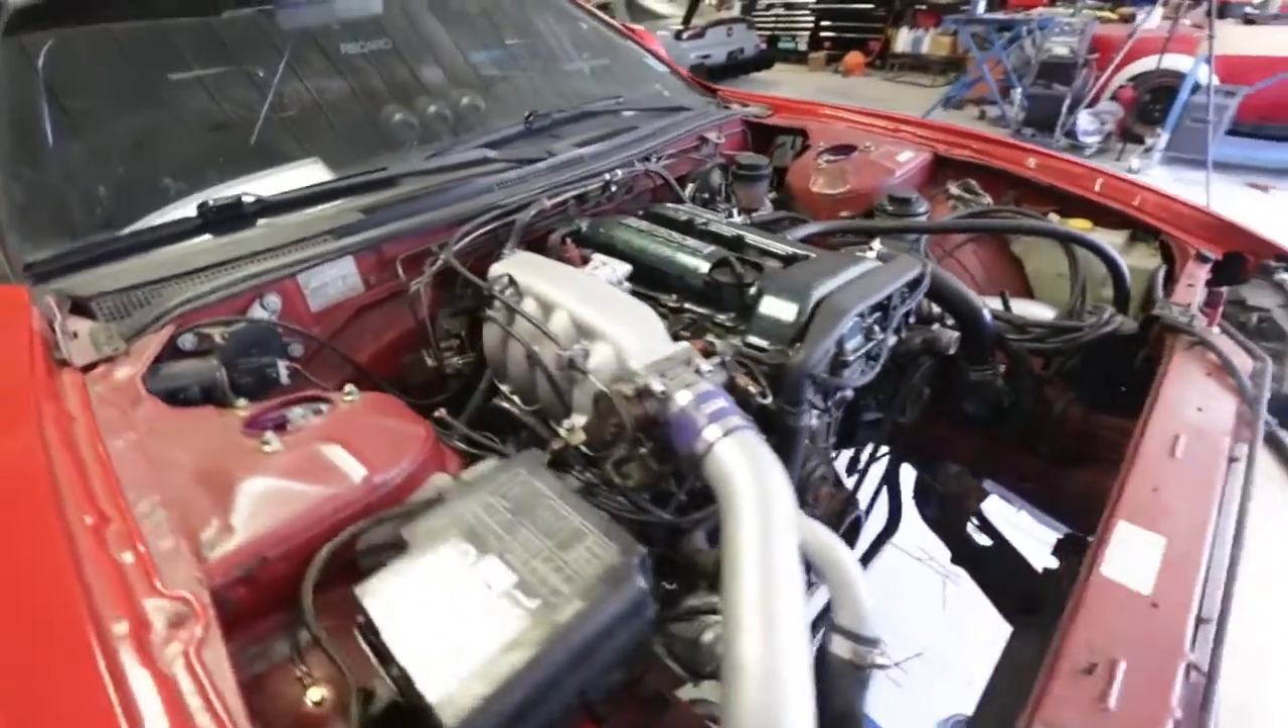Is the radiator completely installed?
No.